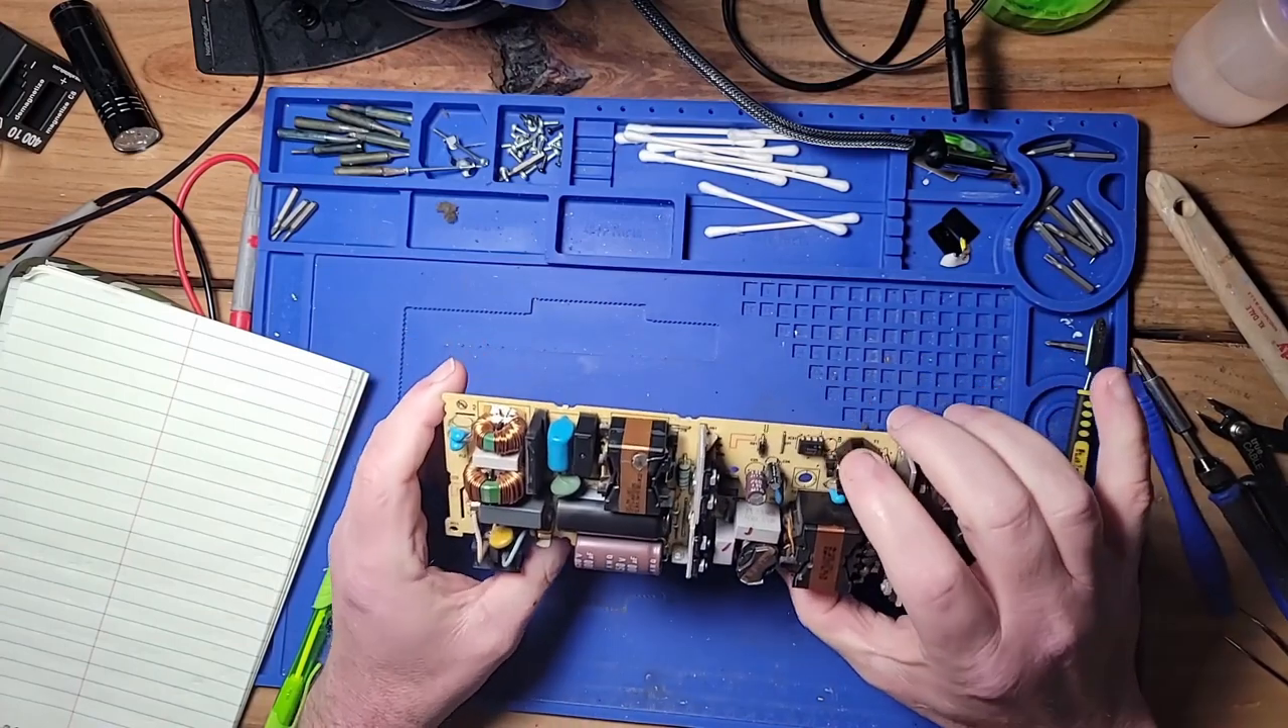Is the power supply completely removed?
Yes.